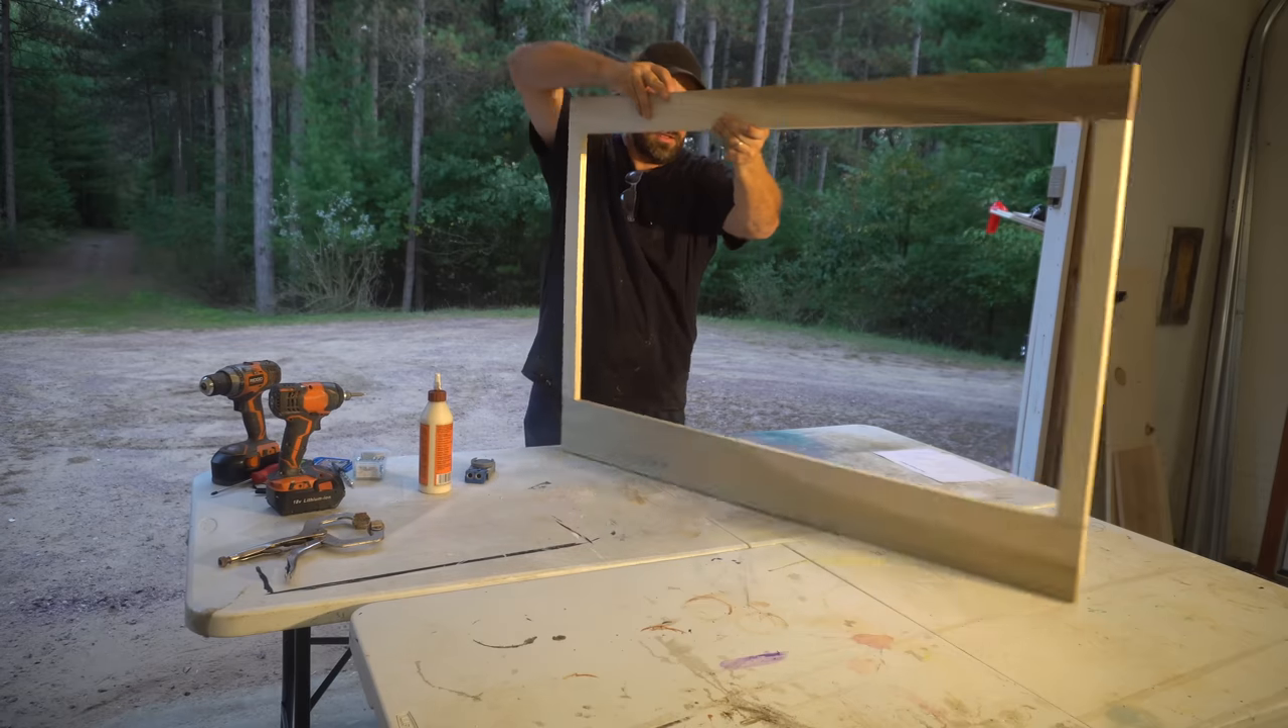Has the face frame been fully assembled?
Yes.